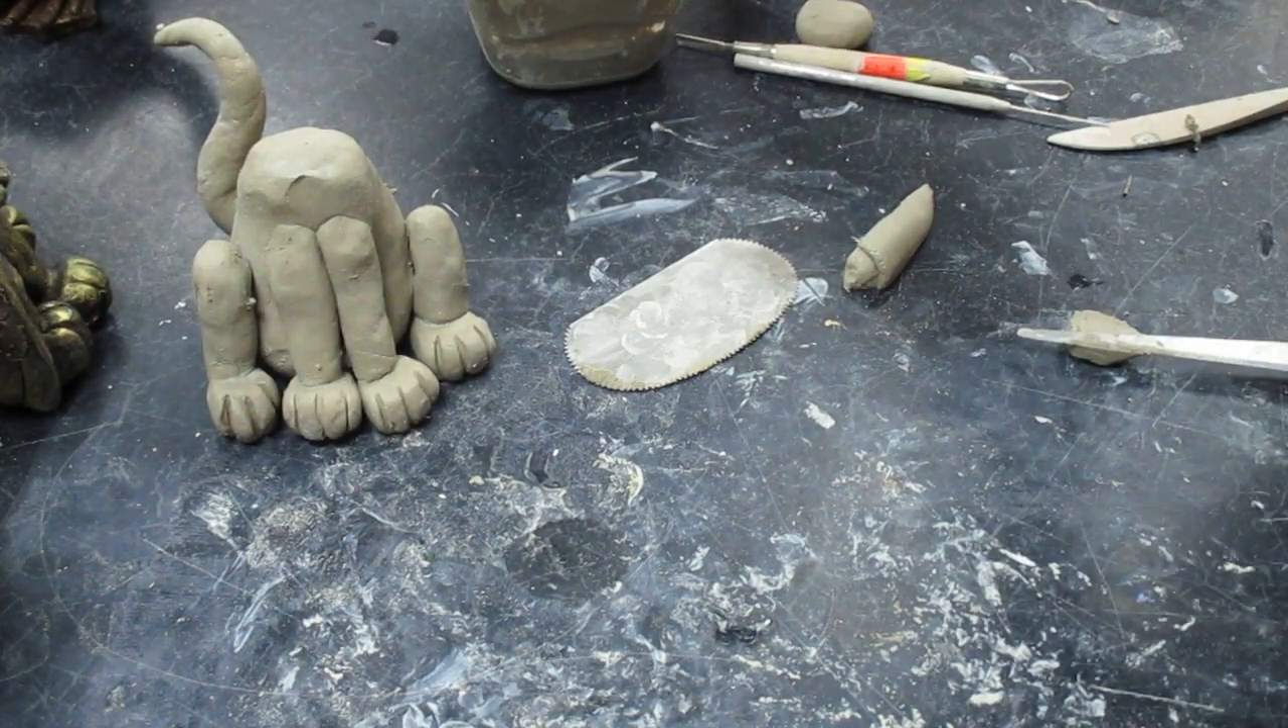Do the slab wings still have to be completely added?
Yes.